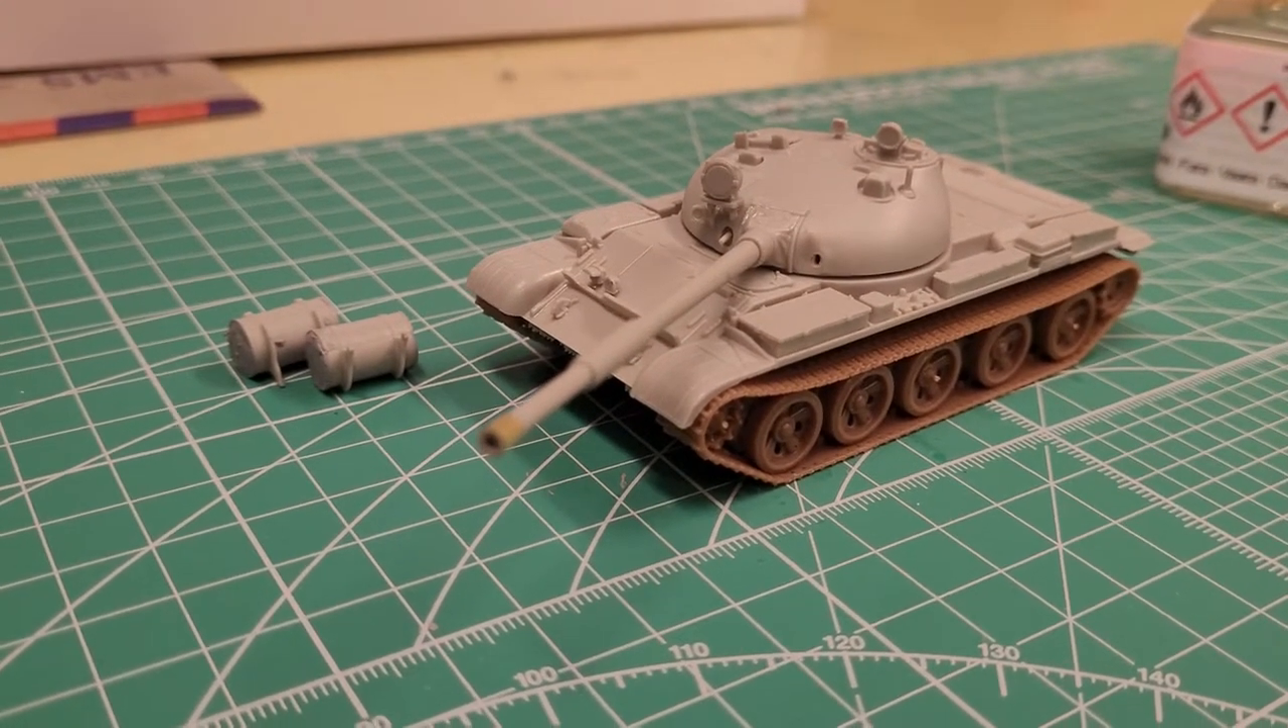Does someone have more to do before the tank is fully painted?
Yes.